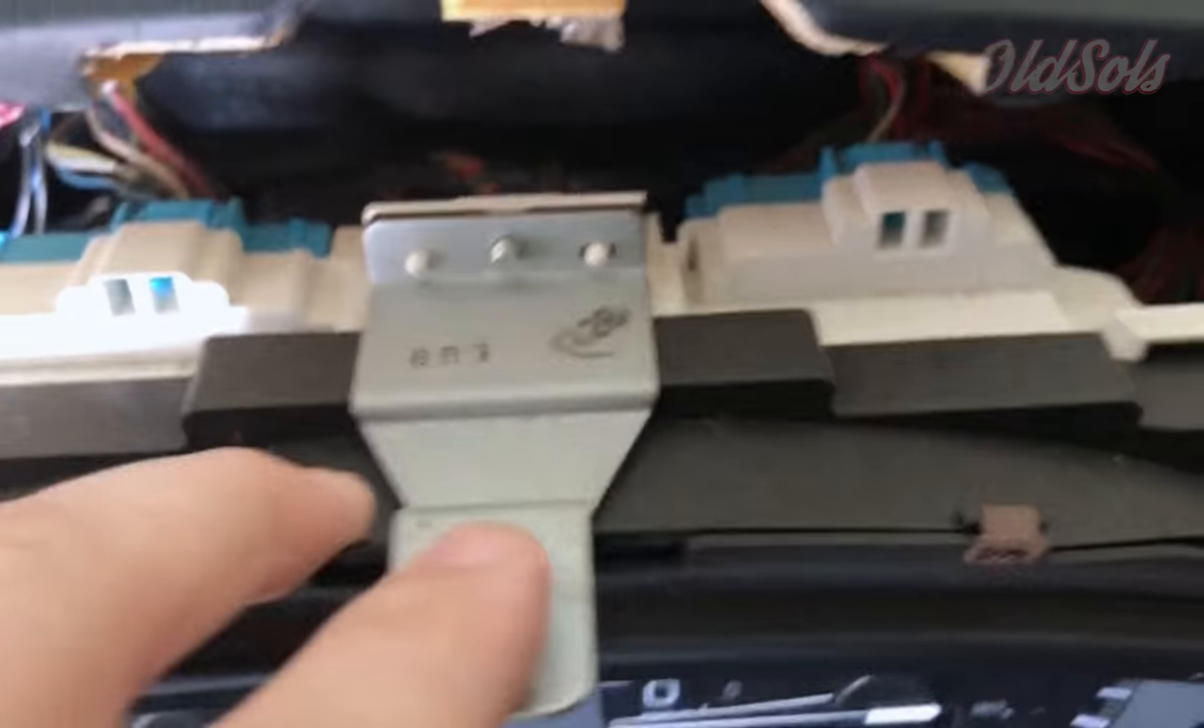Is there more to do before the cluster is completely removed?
Yes.